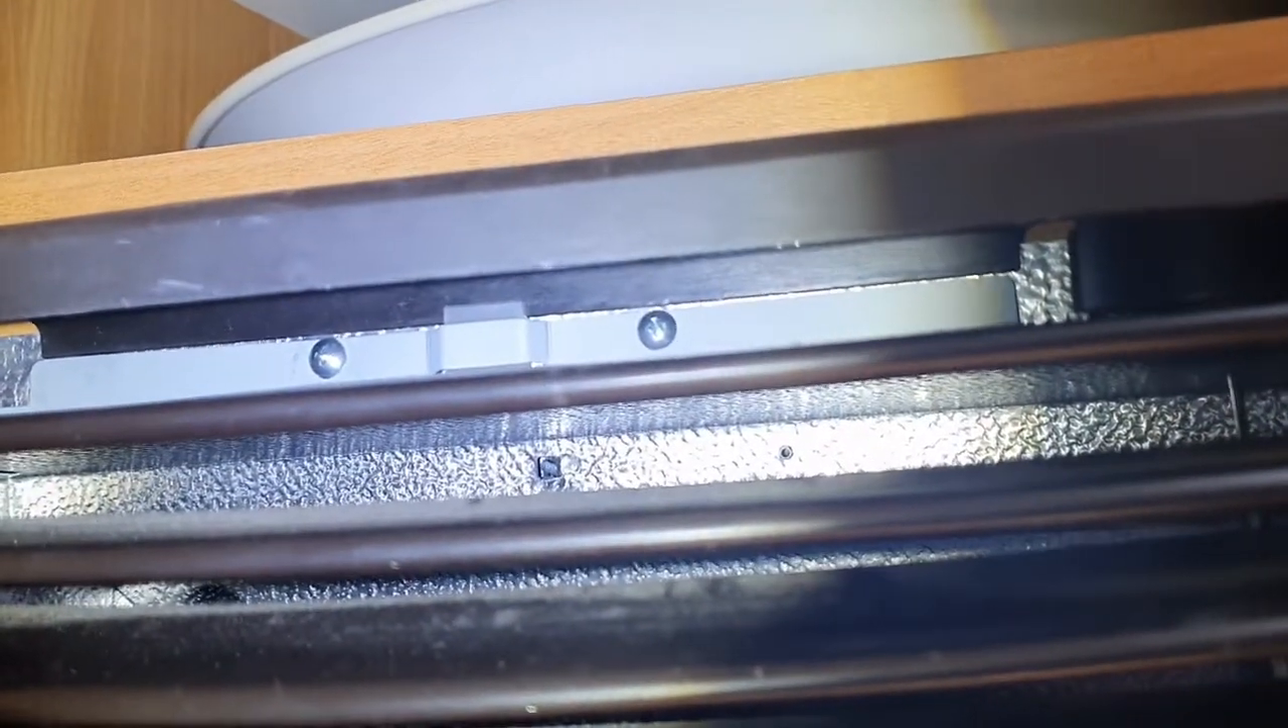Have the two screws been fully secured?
Yes.